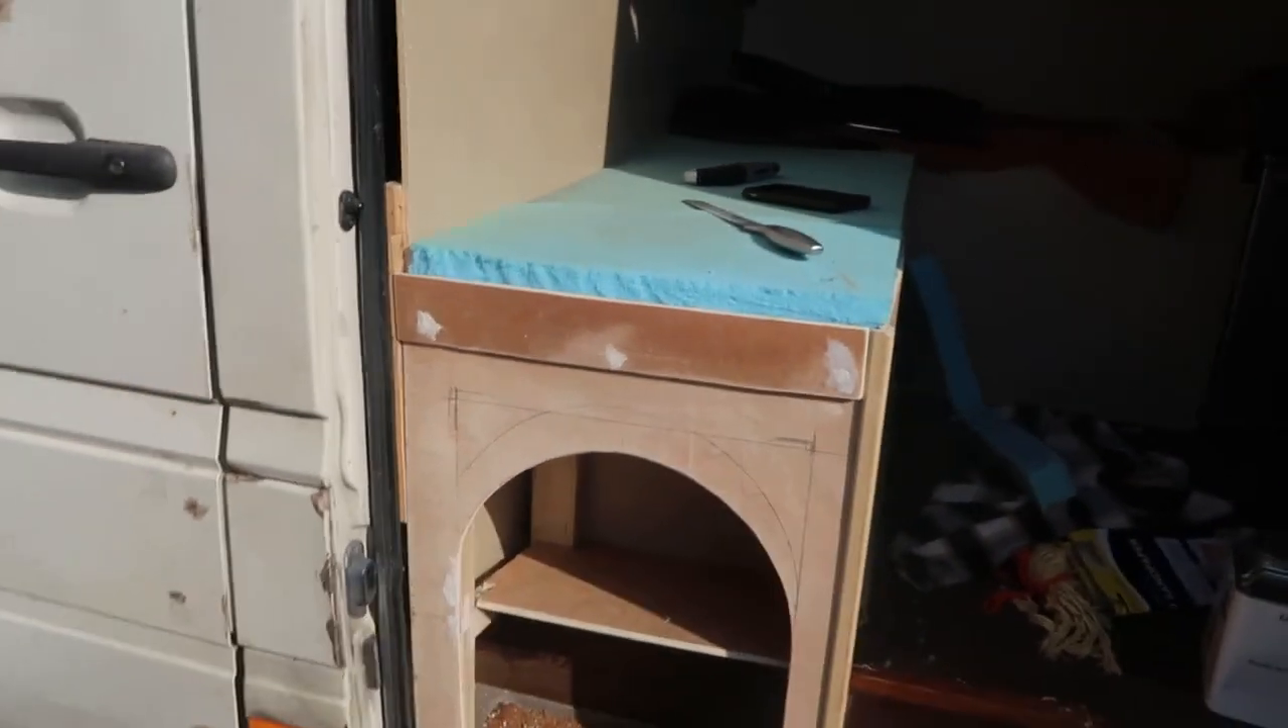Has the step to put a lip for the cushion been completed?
Yes.